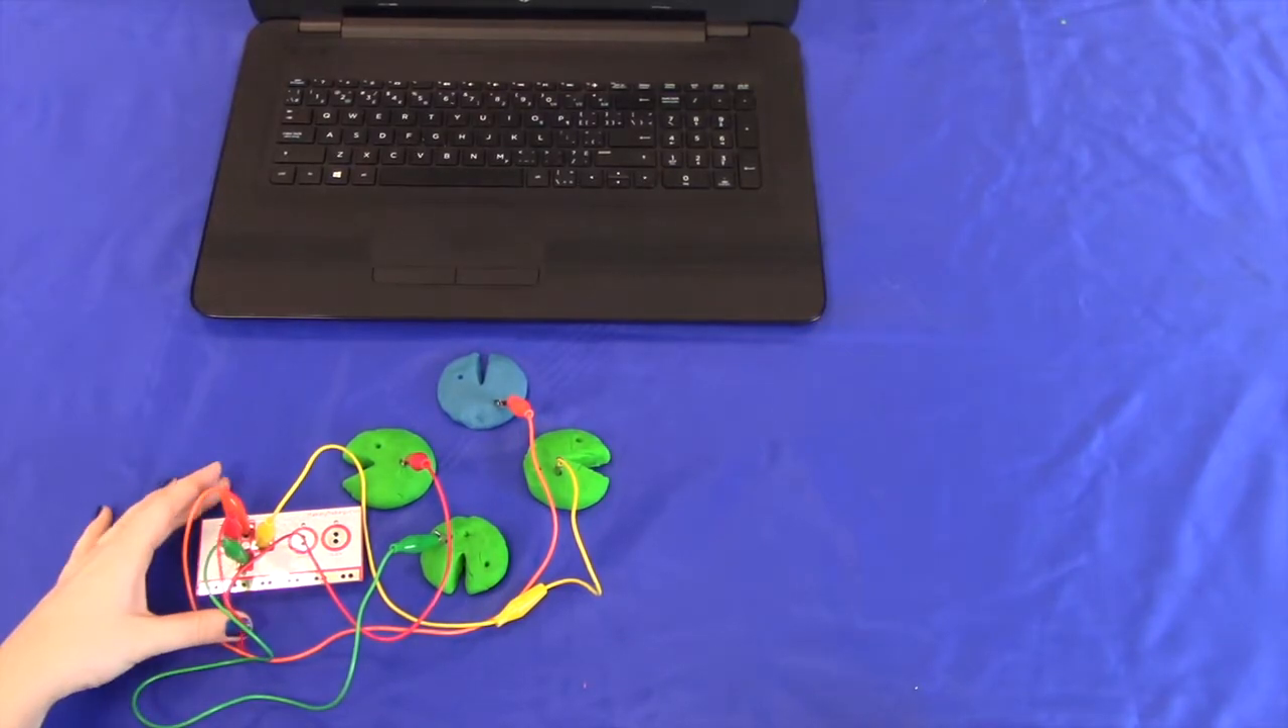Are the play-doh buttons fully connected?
Yes.